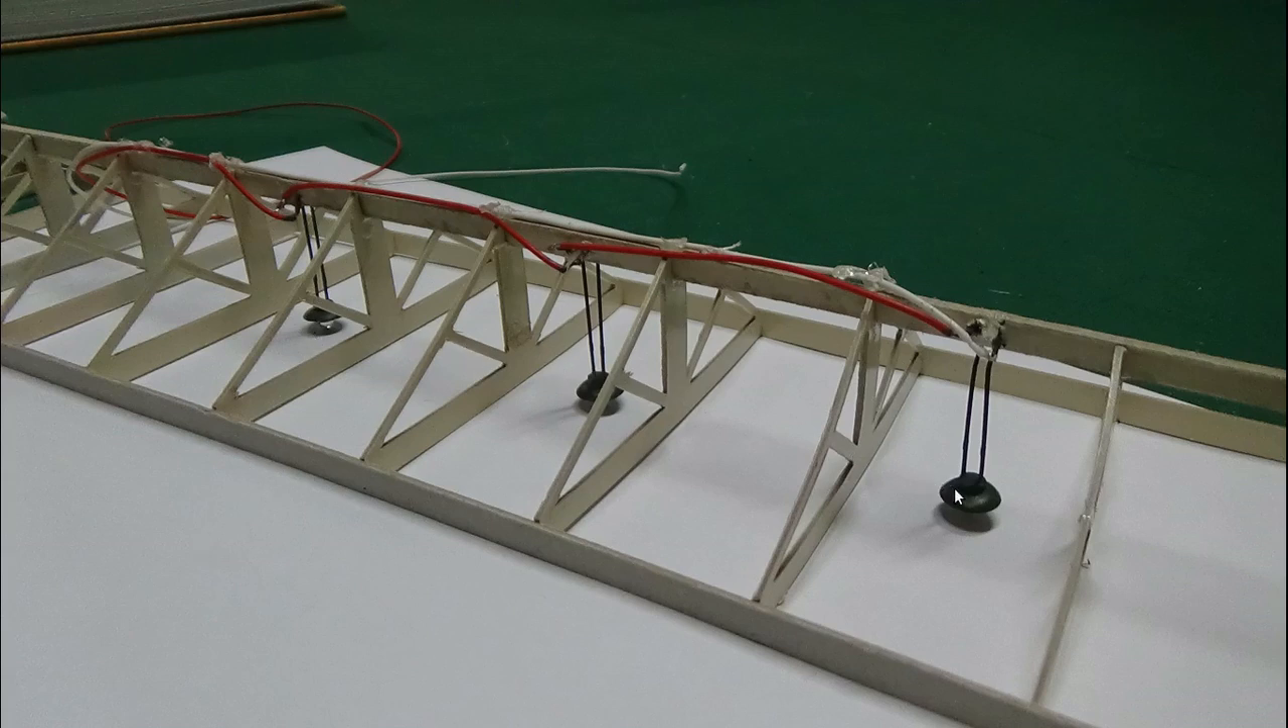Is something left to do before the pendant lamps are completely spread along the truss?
No.